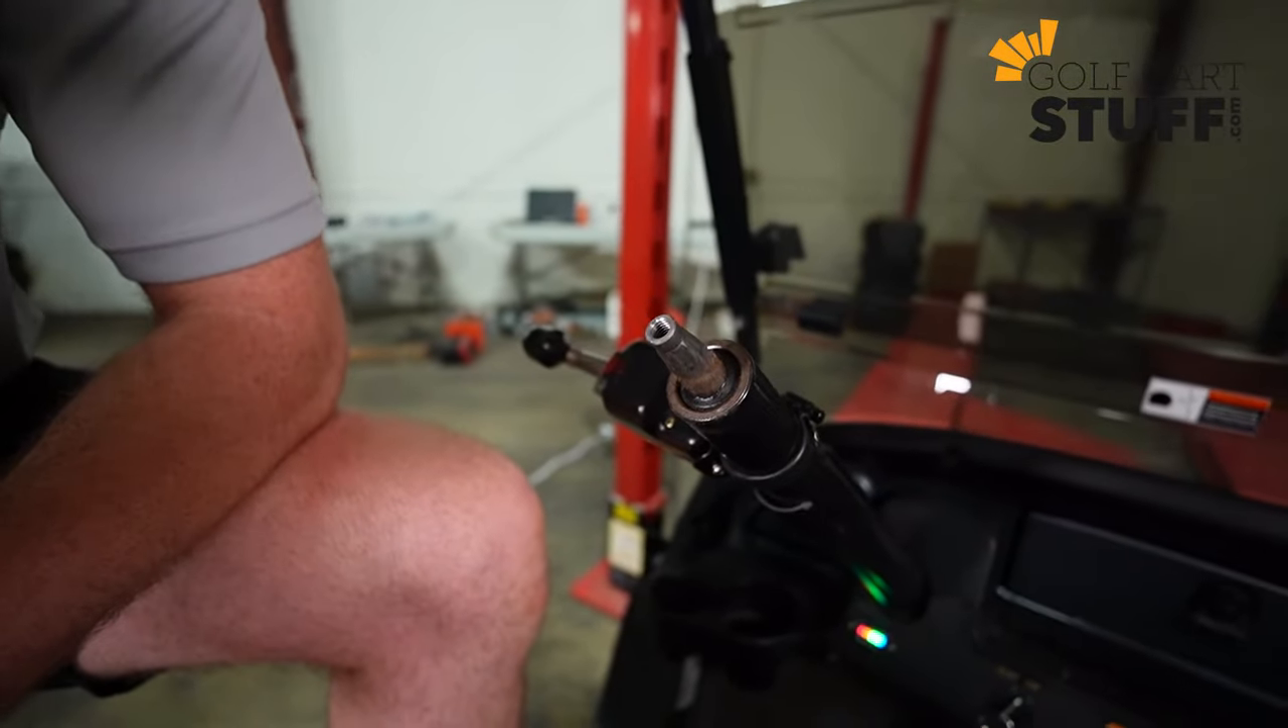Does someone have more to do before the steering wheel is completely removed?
No.